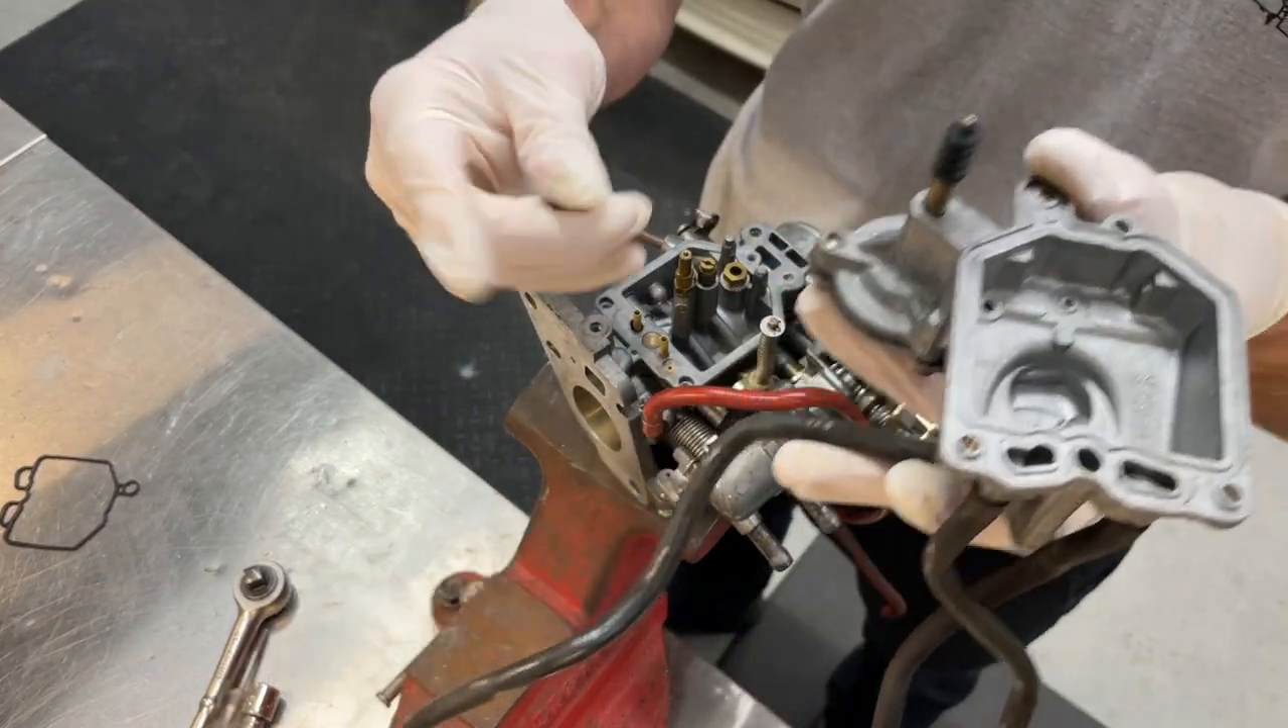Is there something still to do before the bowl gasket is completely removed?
No.